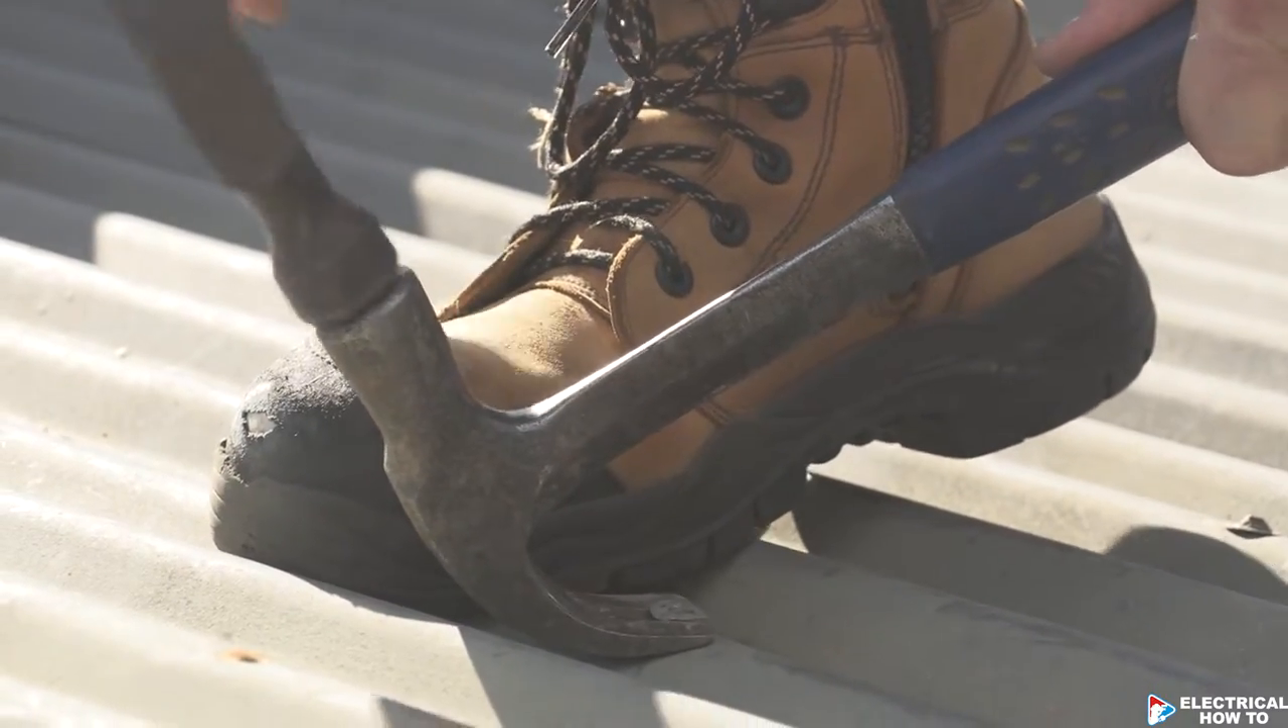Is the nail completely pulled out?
No.